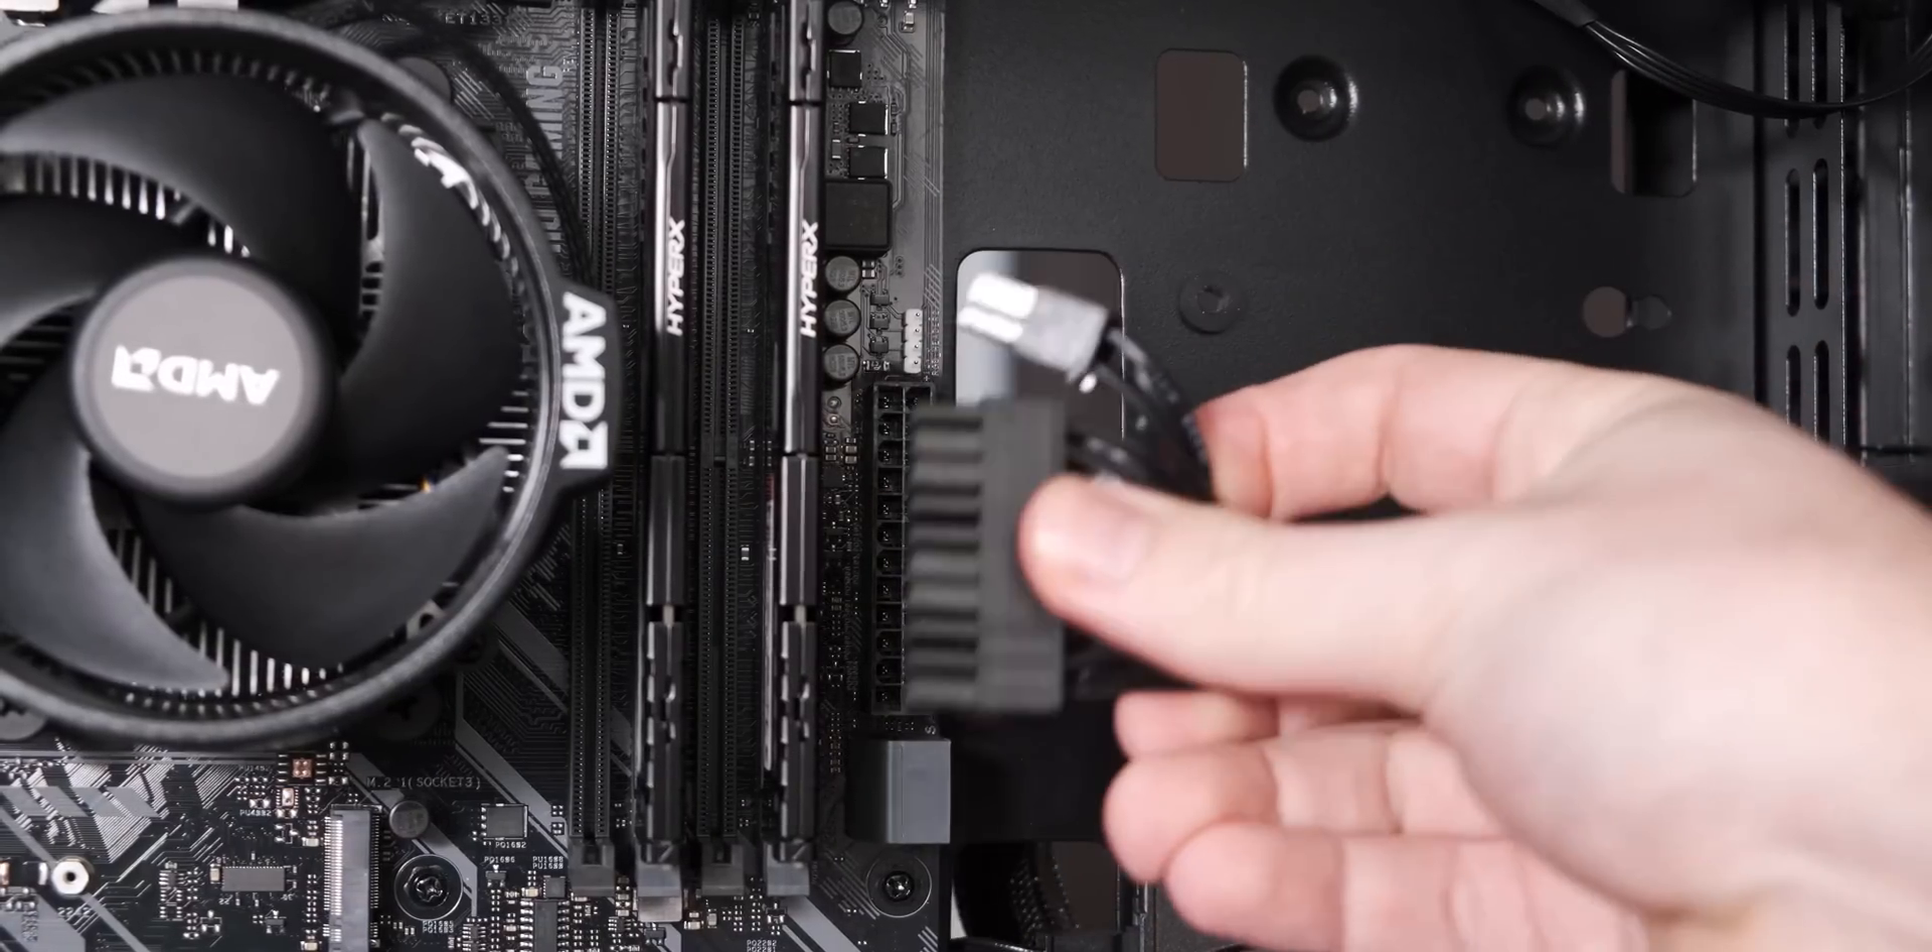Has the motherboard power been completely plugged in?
No.